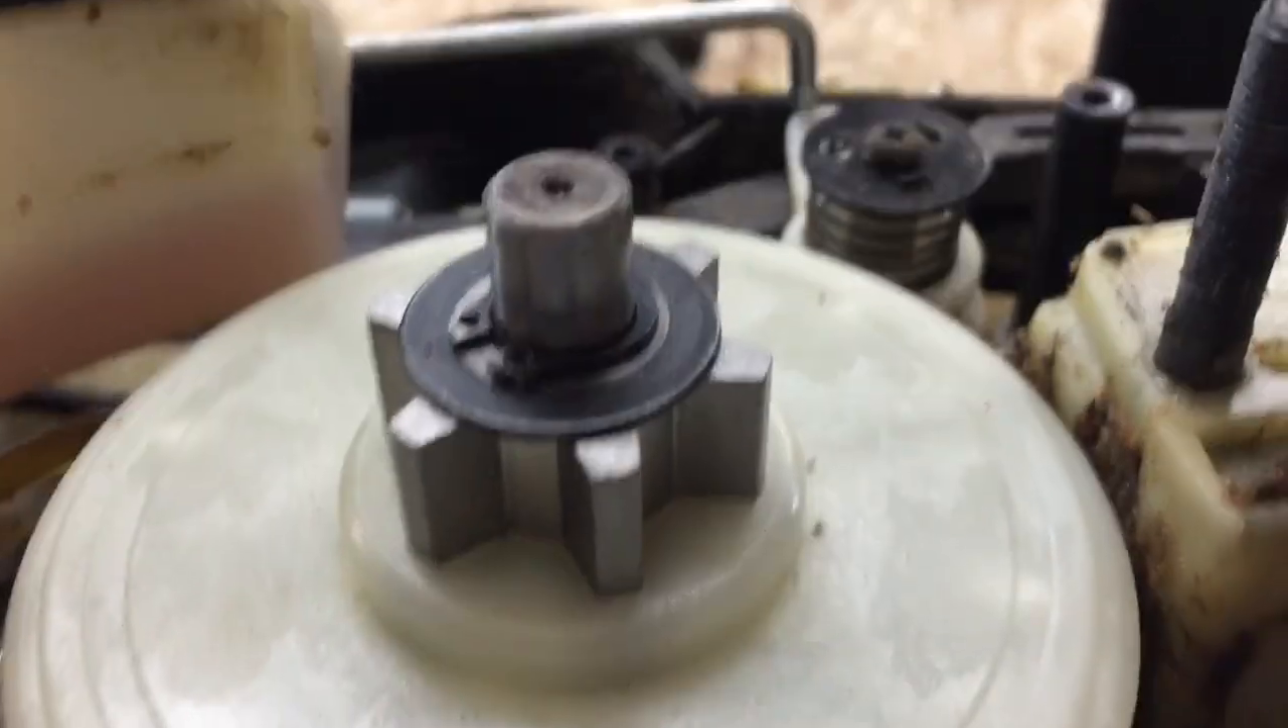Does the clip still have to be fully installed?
No.